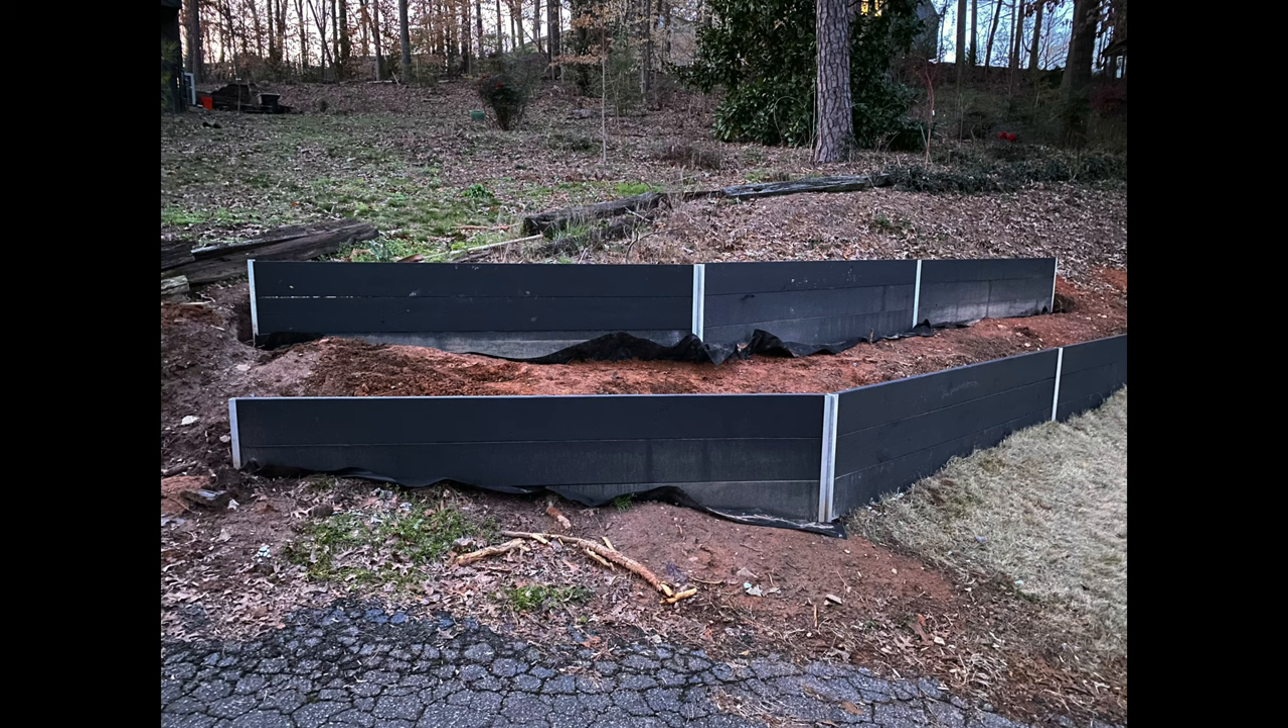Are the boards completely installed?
Yes.